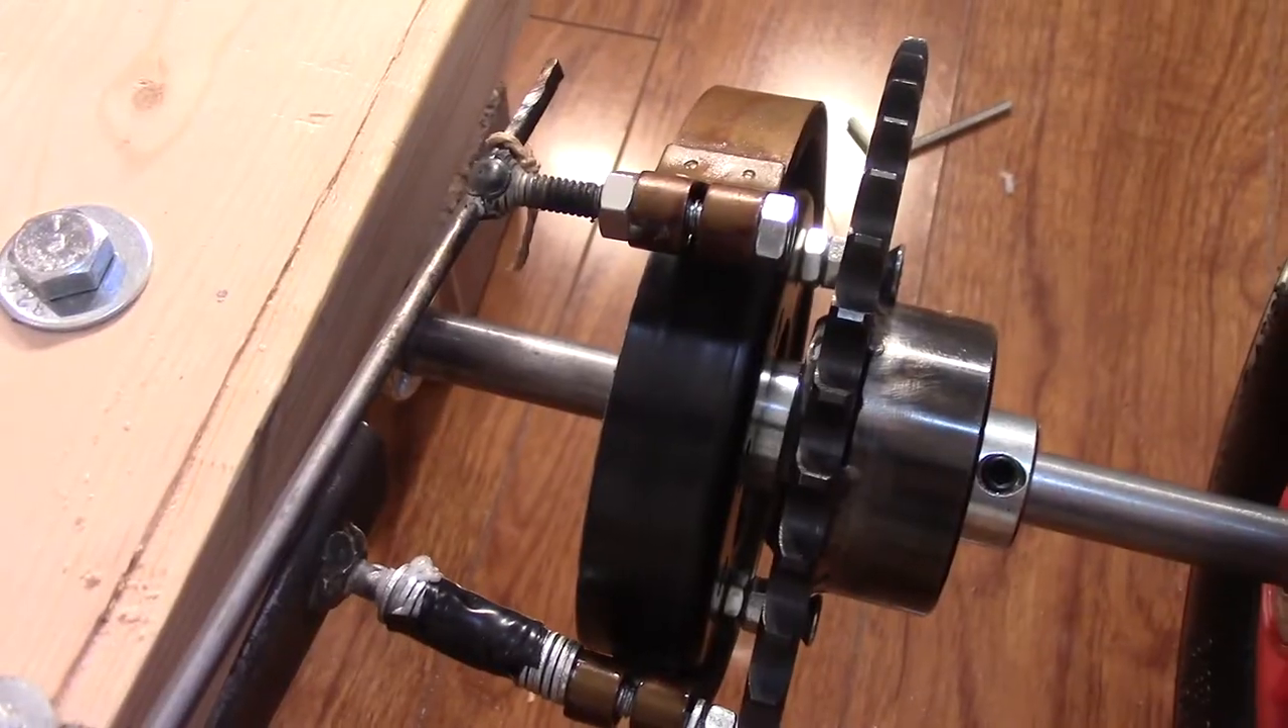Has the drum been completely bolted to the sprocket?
Yes.